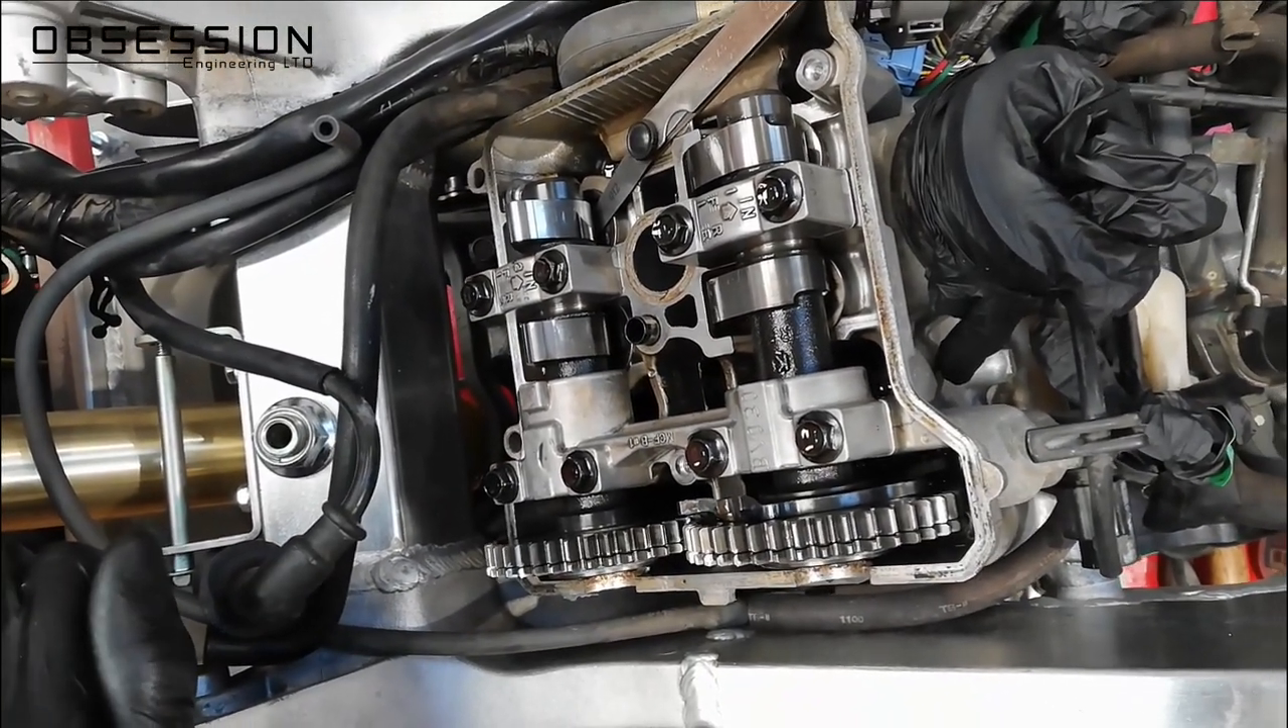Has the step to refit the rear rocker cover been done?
No.